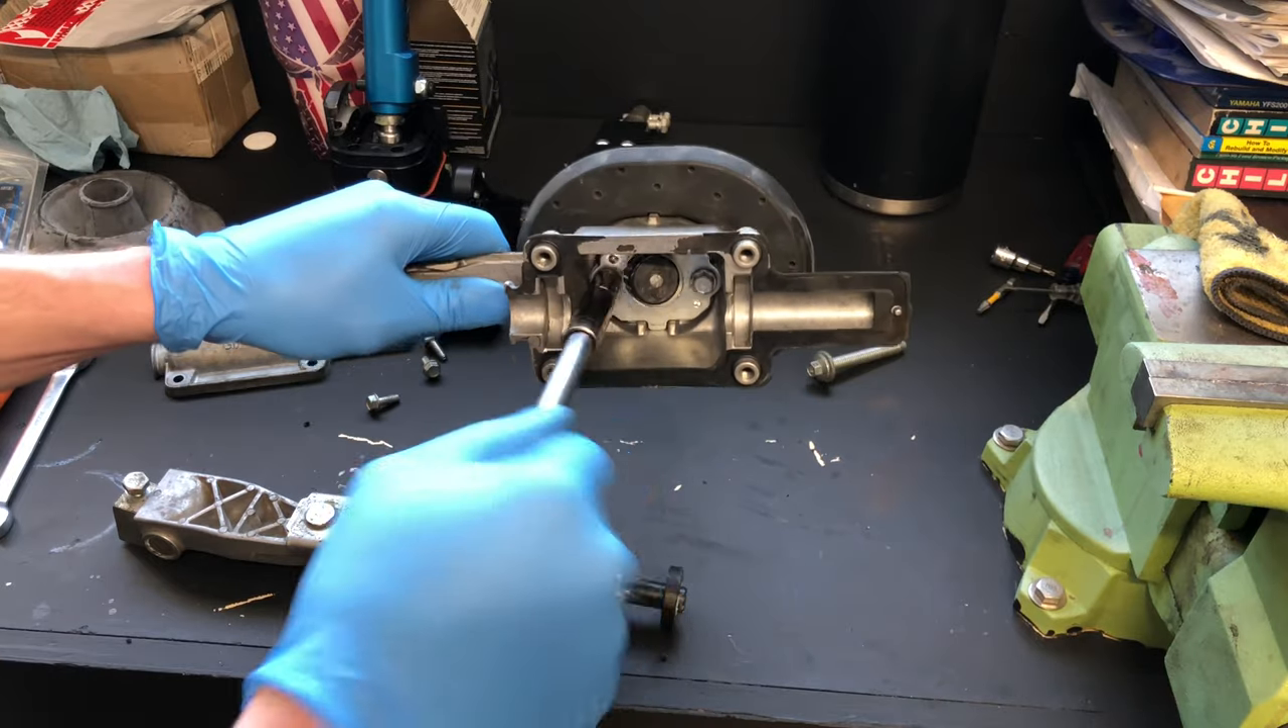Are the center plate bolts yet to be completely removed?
Yes.